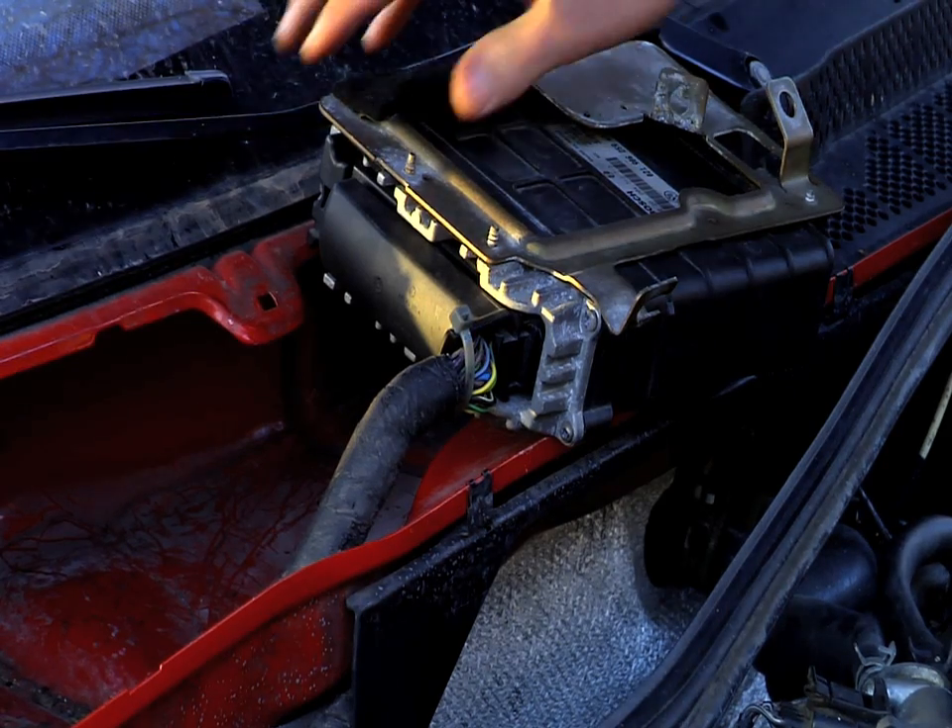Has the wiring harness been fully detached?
No.